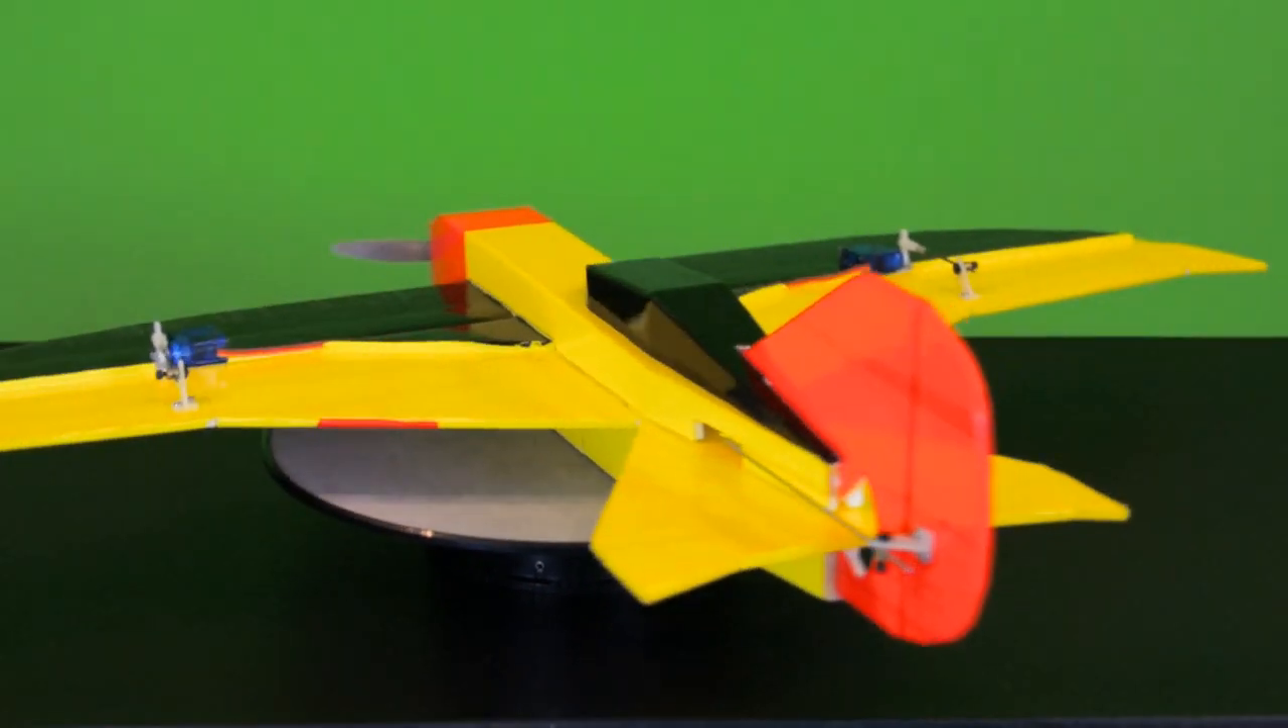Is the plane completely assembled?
Yes.